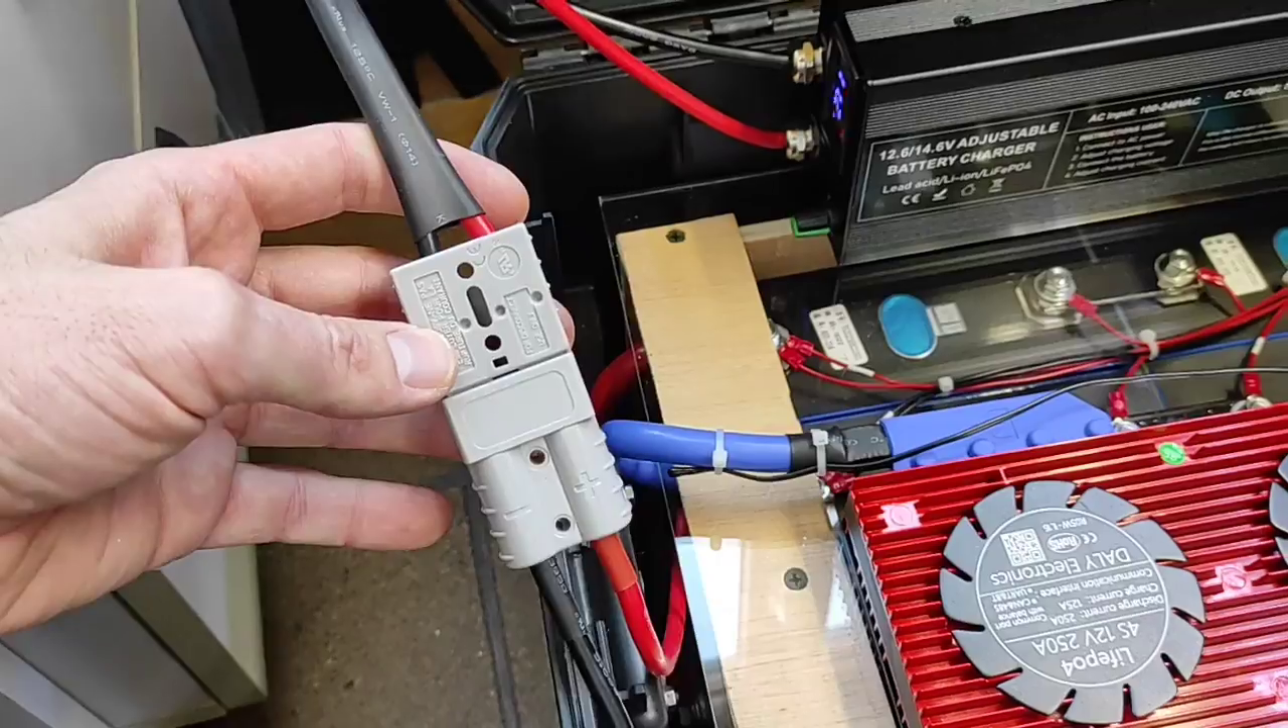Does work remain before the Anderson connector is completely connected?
No.